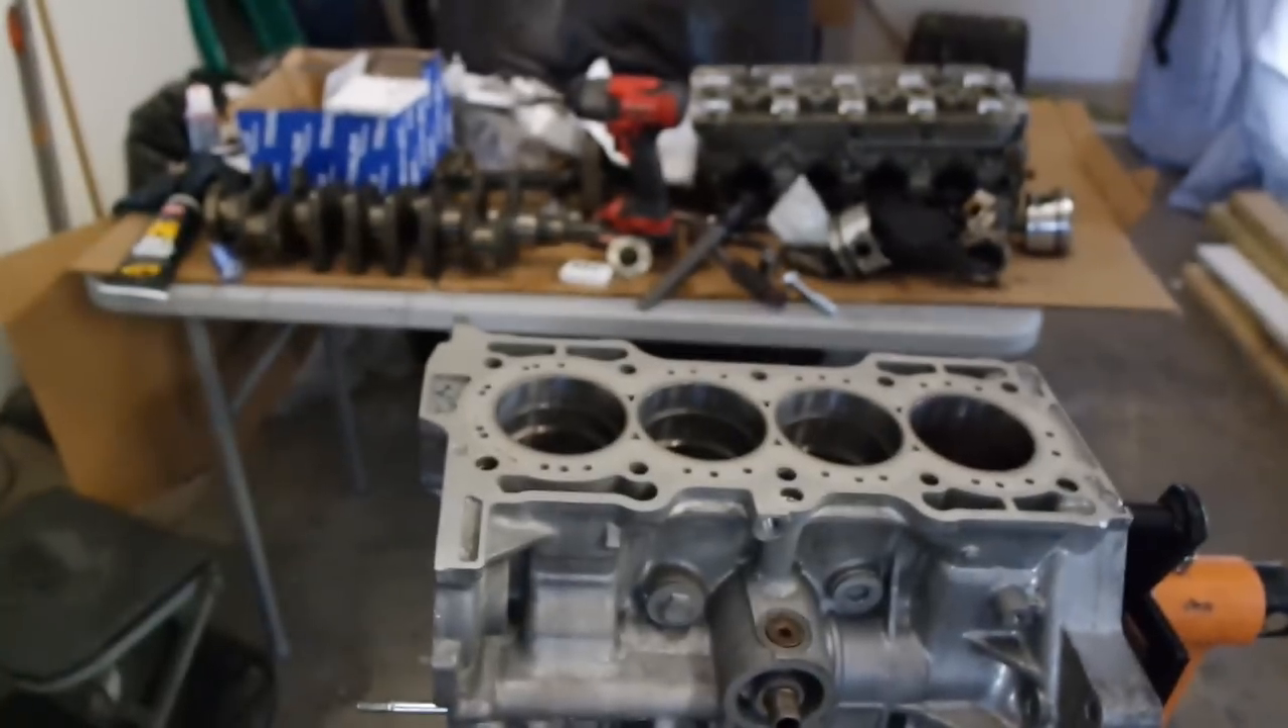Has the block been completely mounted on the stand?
Yes.